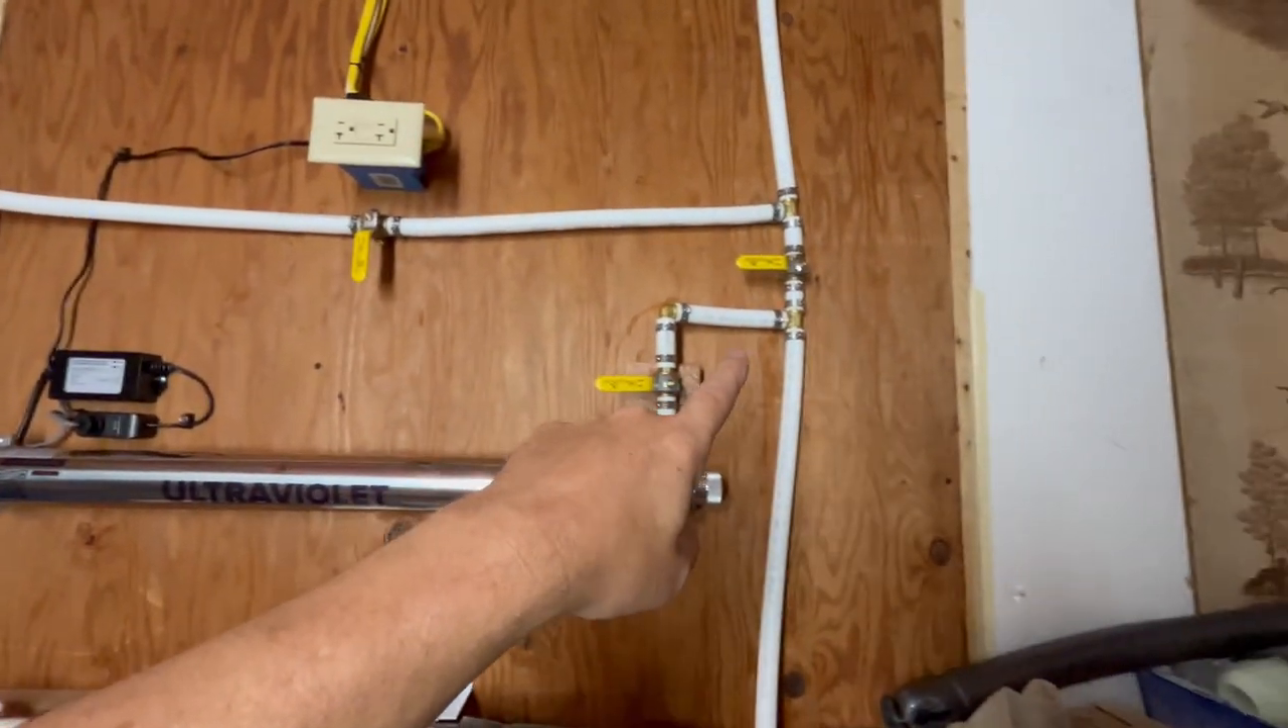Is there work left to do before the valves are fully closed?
No.